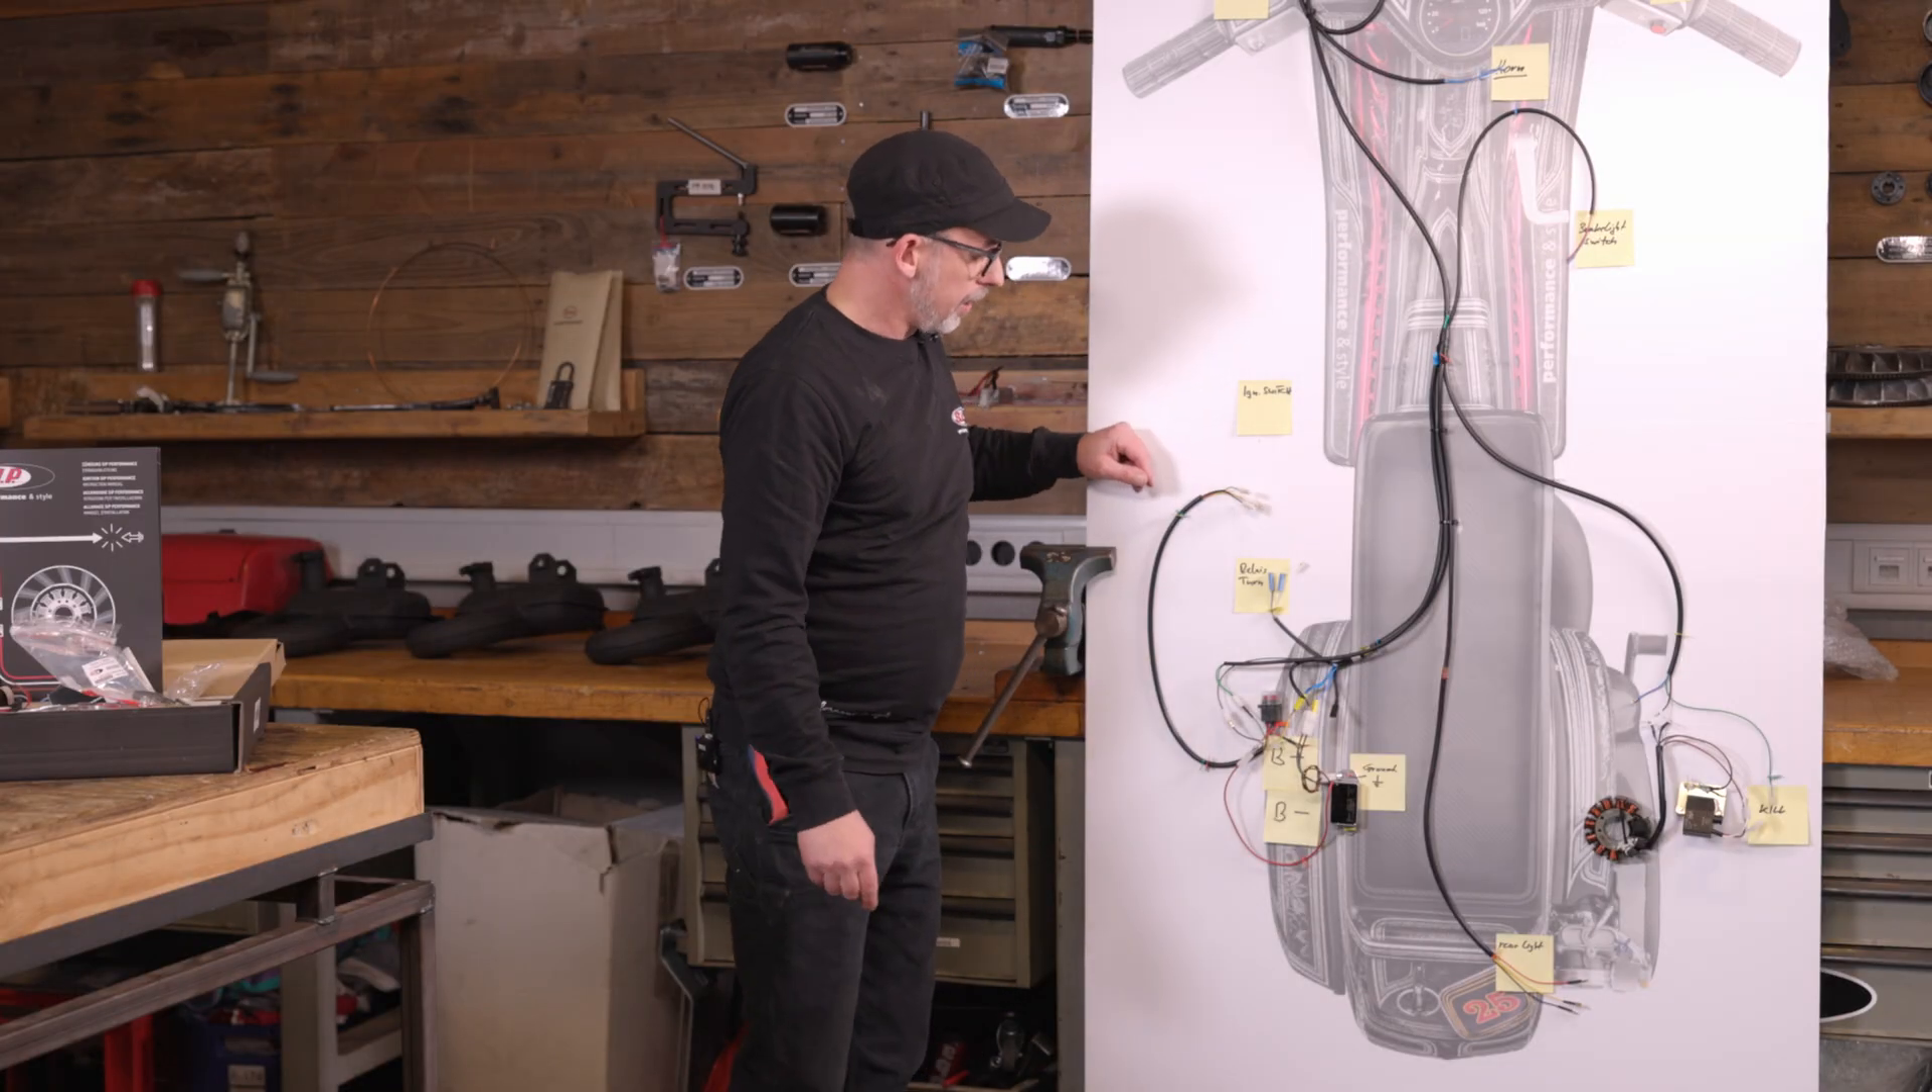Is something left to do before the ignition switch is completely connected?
Yes.